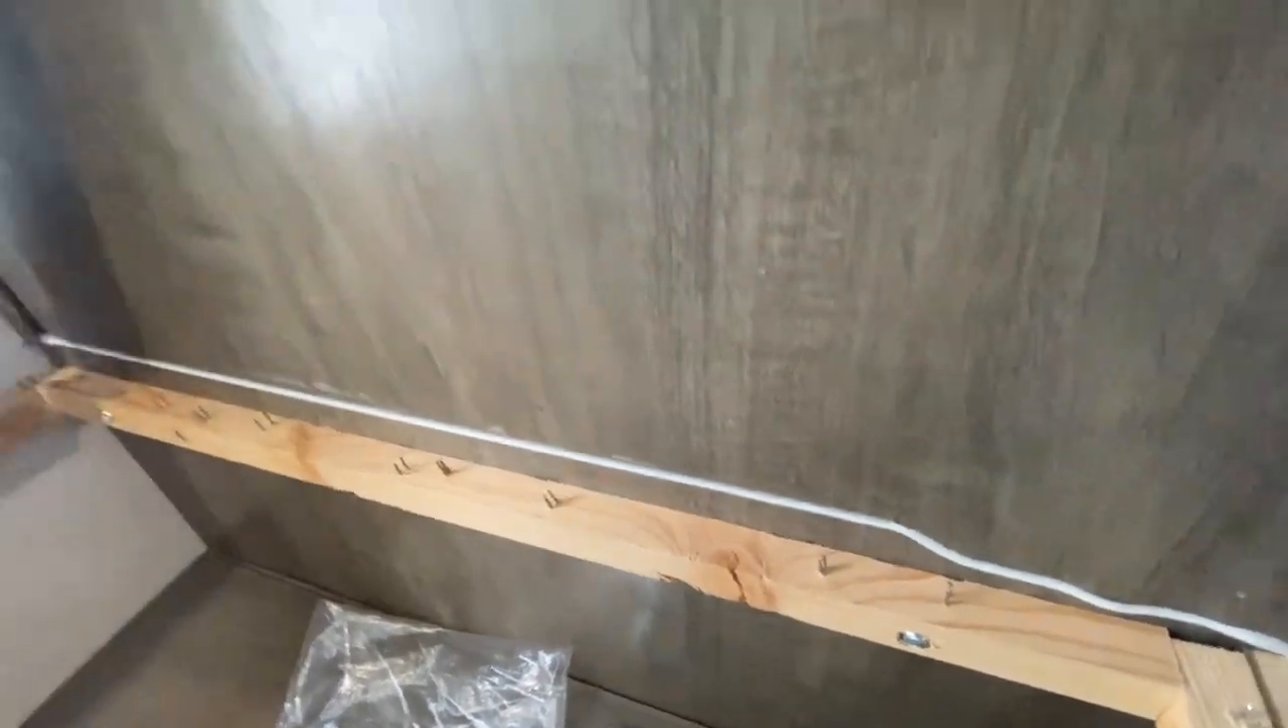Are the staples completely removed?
No.